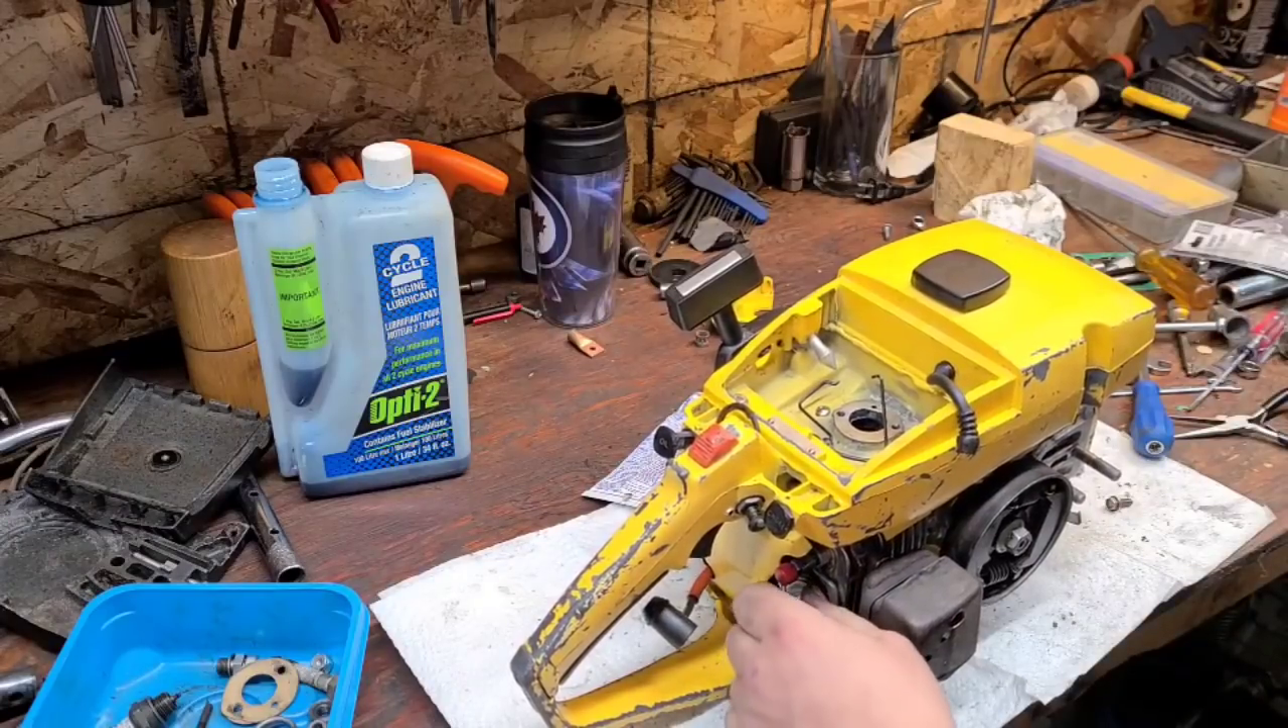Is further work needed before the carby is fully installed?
Yes.